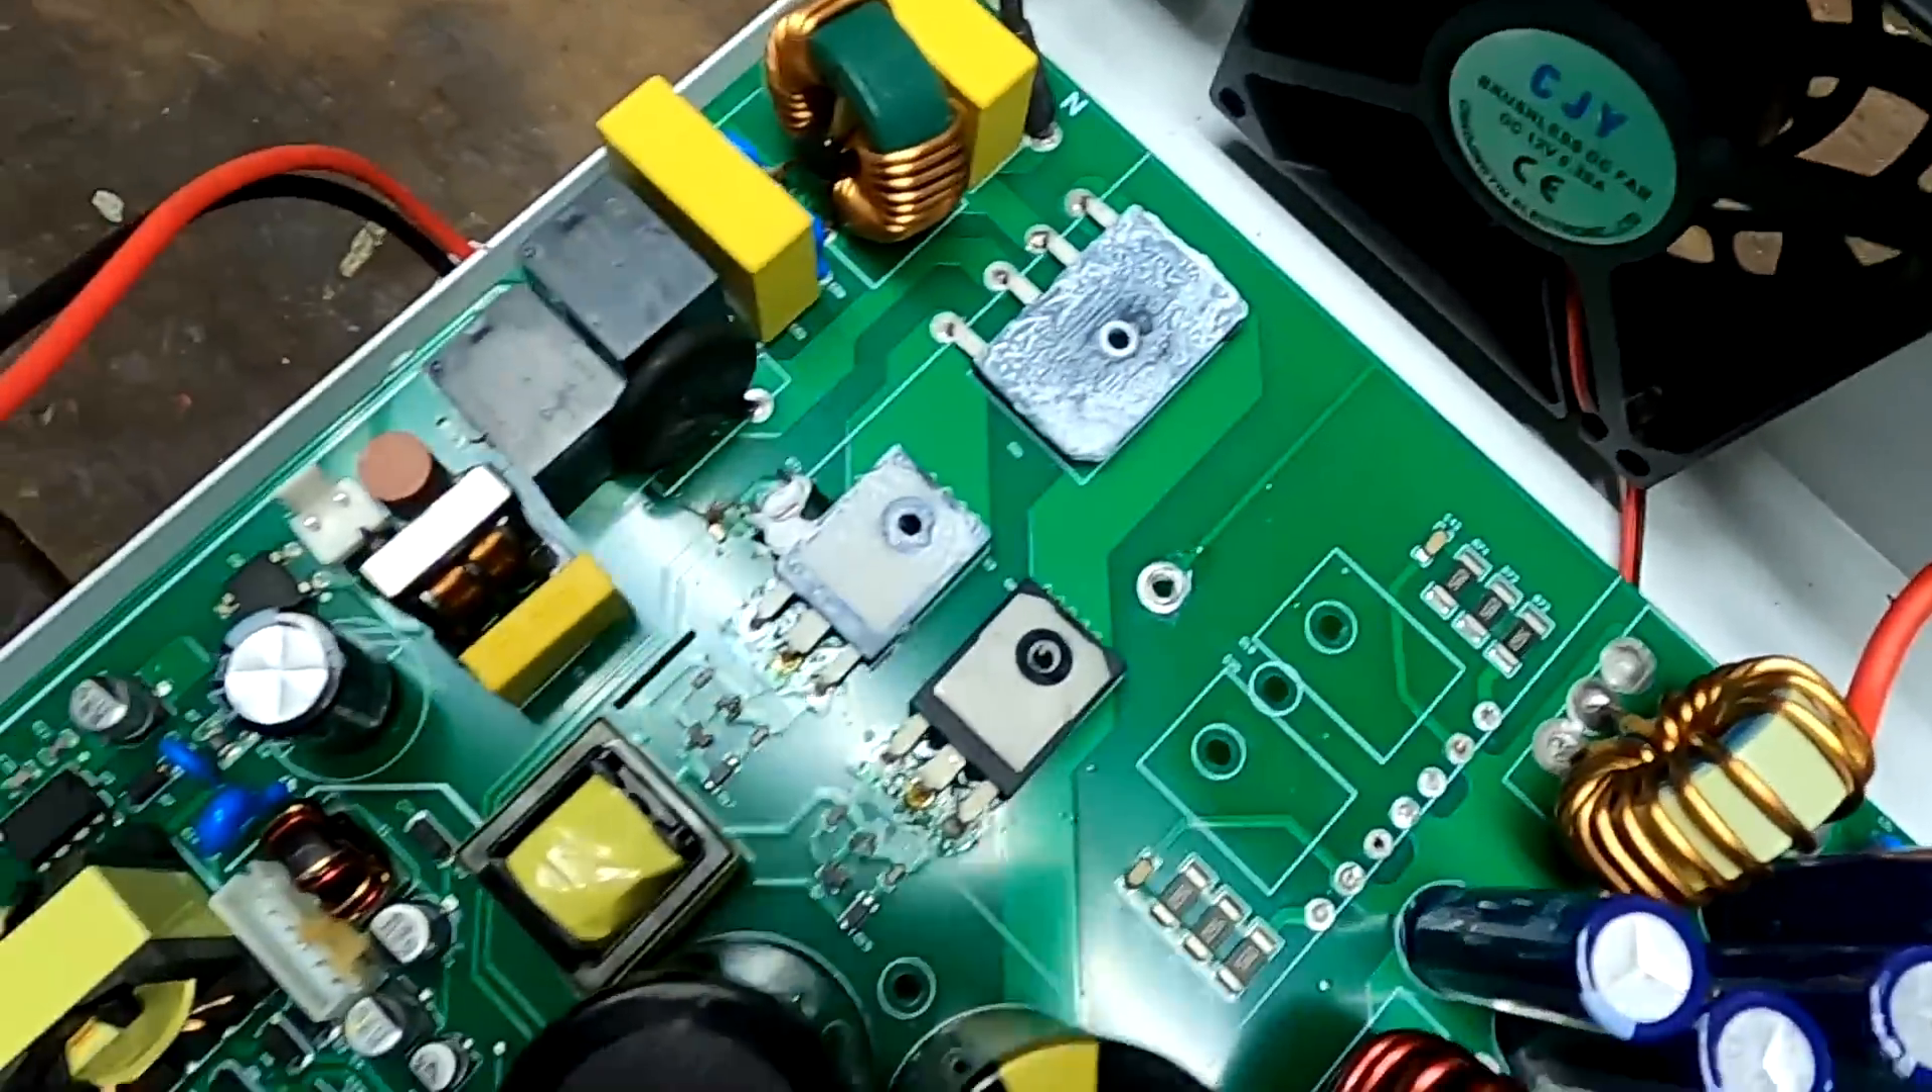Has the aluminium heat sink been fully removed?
Yes.